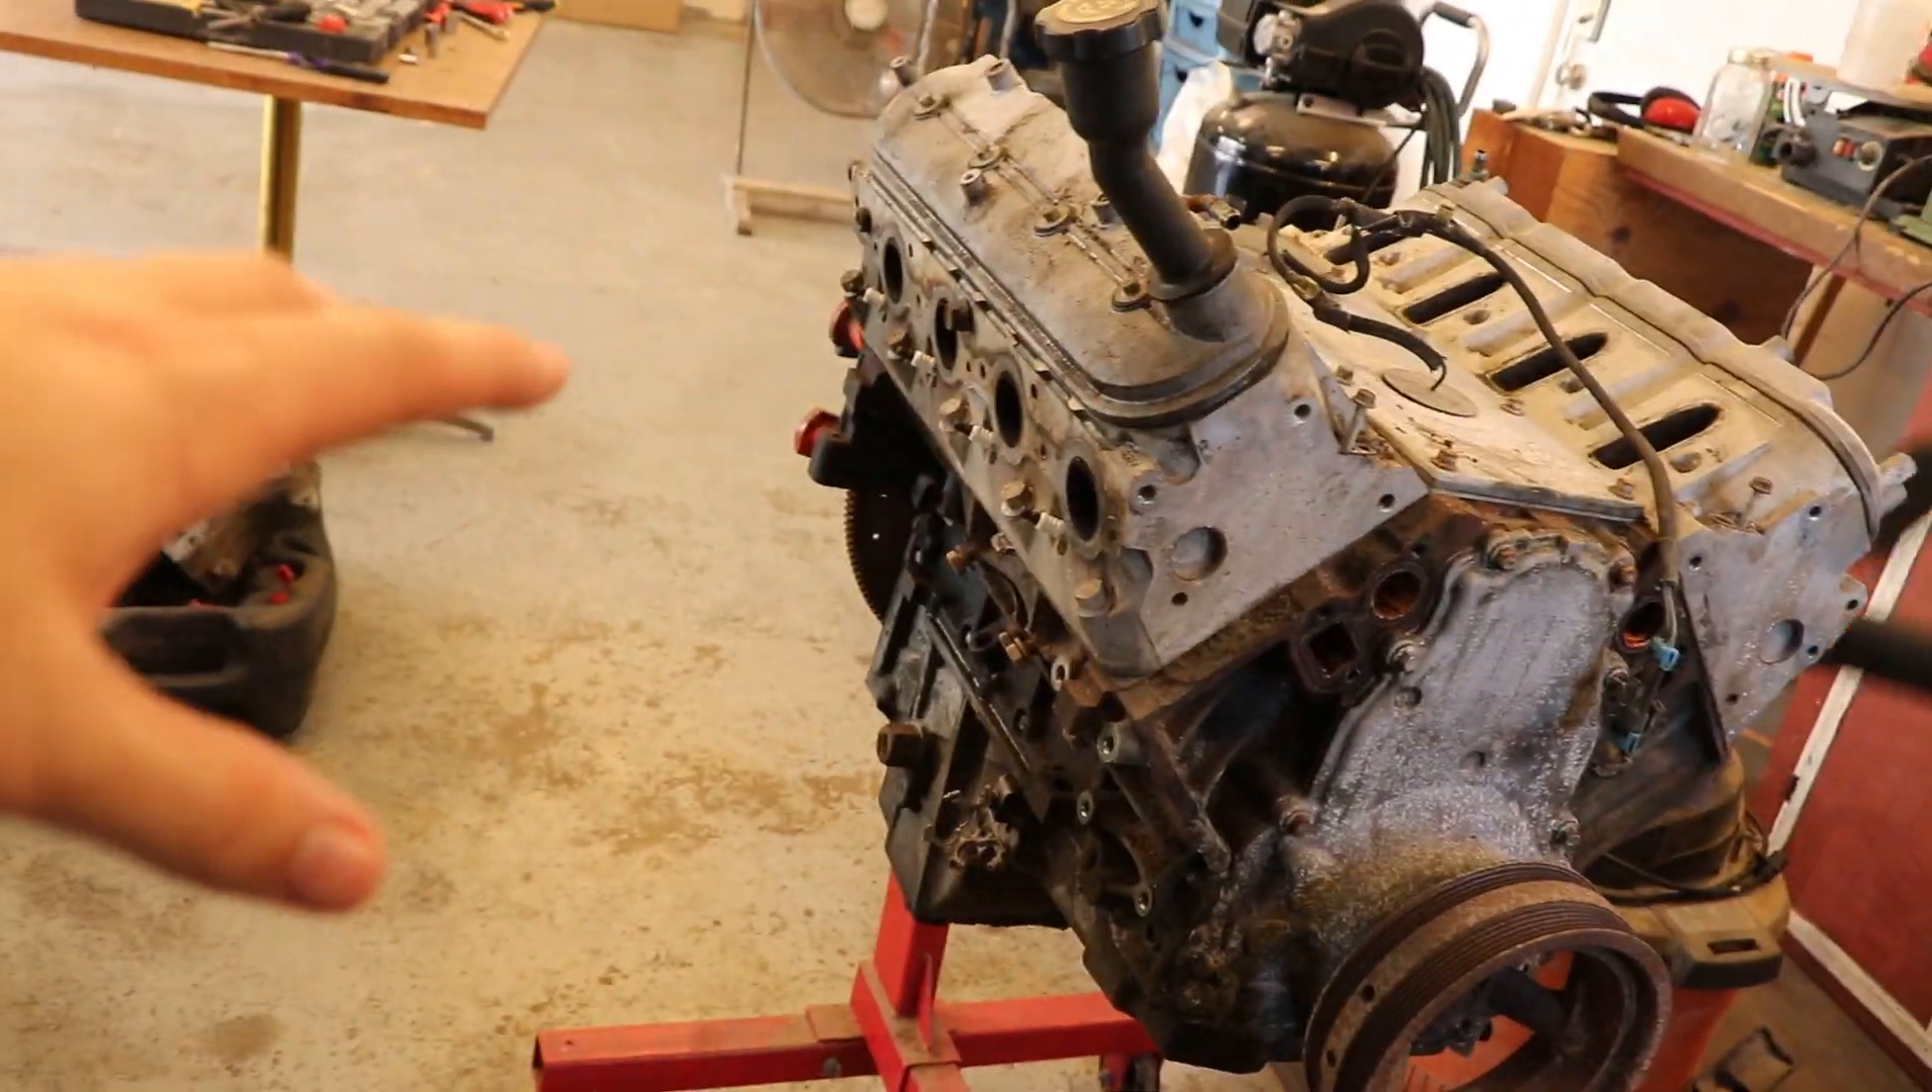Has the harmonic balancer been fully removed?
No.